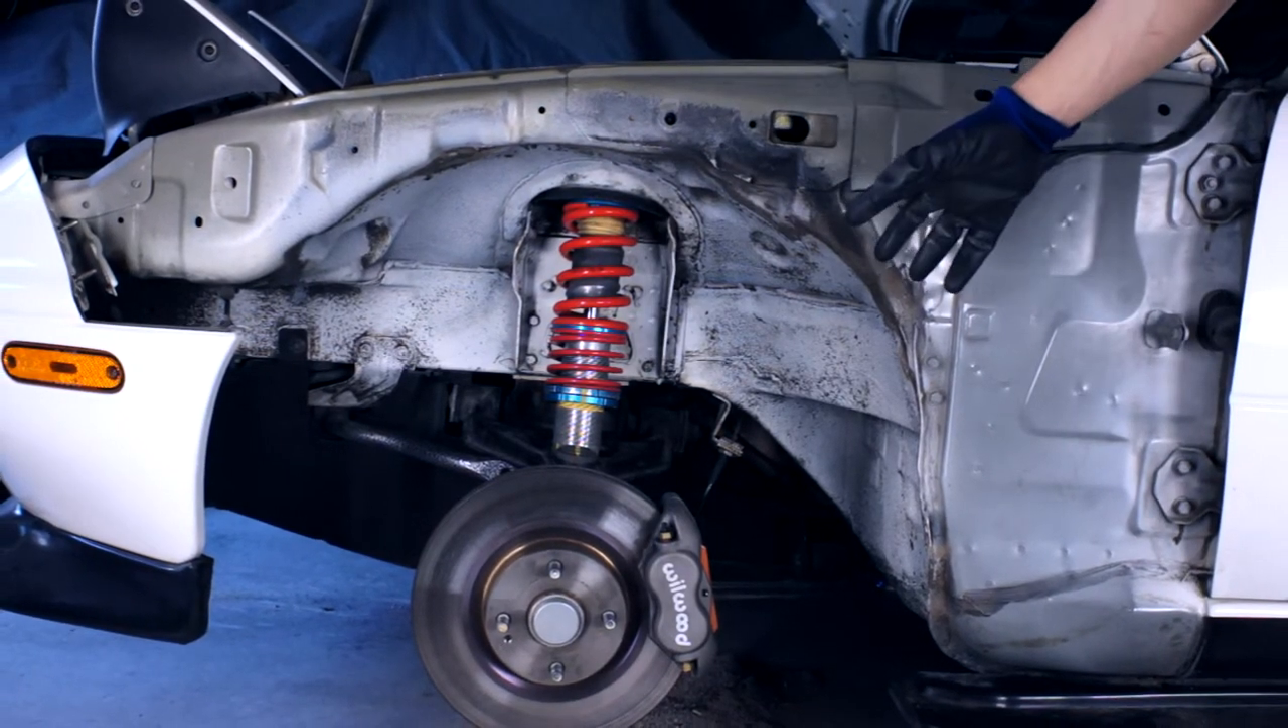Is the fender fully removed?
Yes.